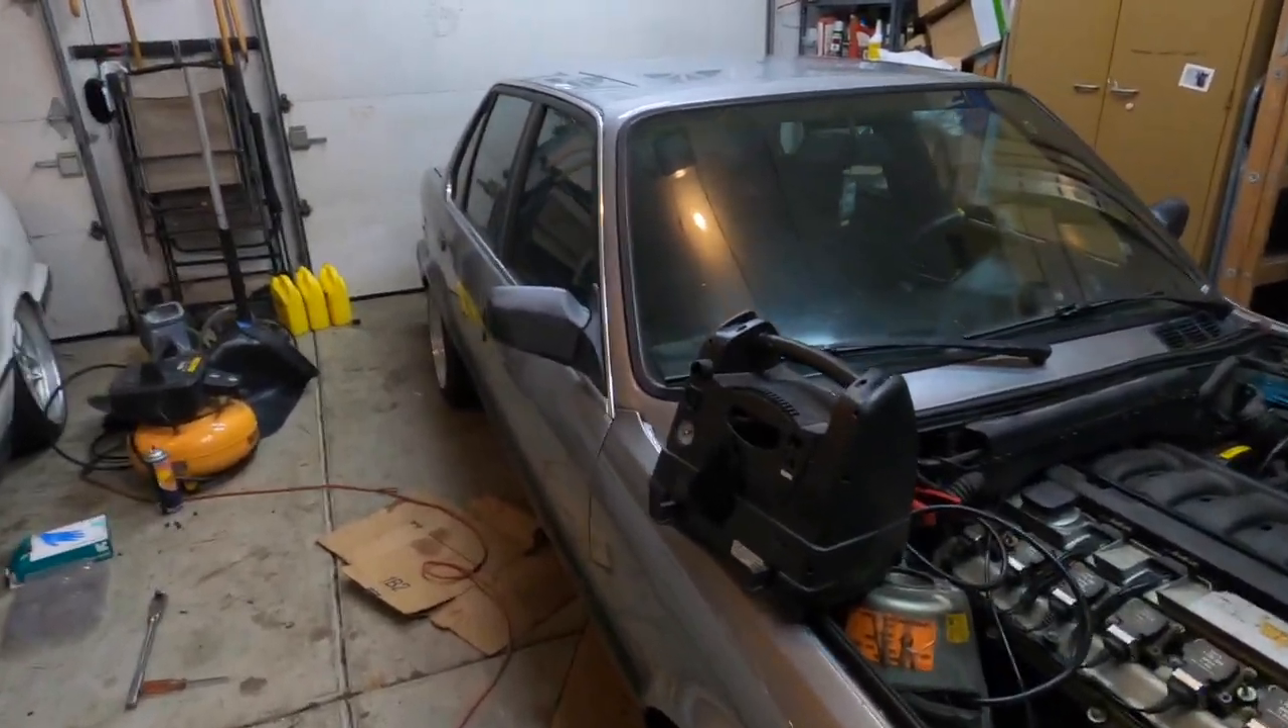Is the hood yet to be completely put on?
Yes.